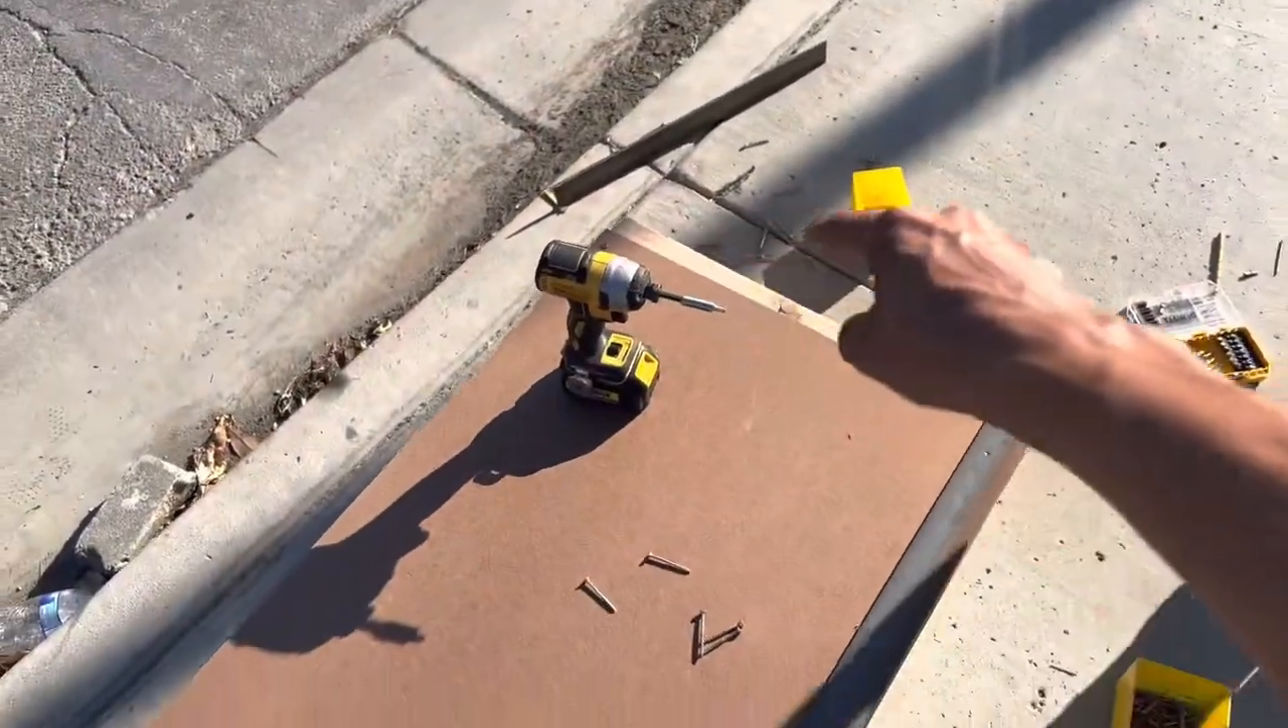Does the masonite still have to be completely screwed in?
Yes.